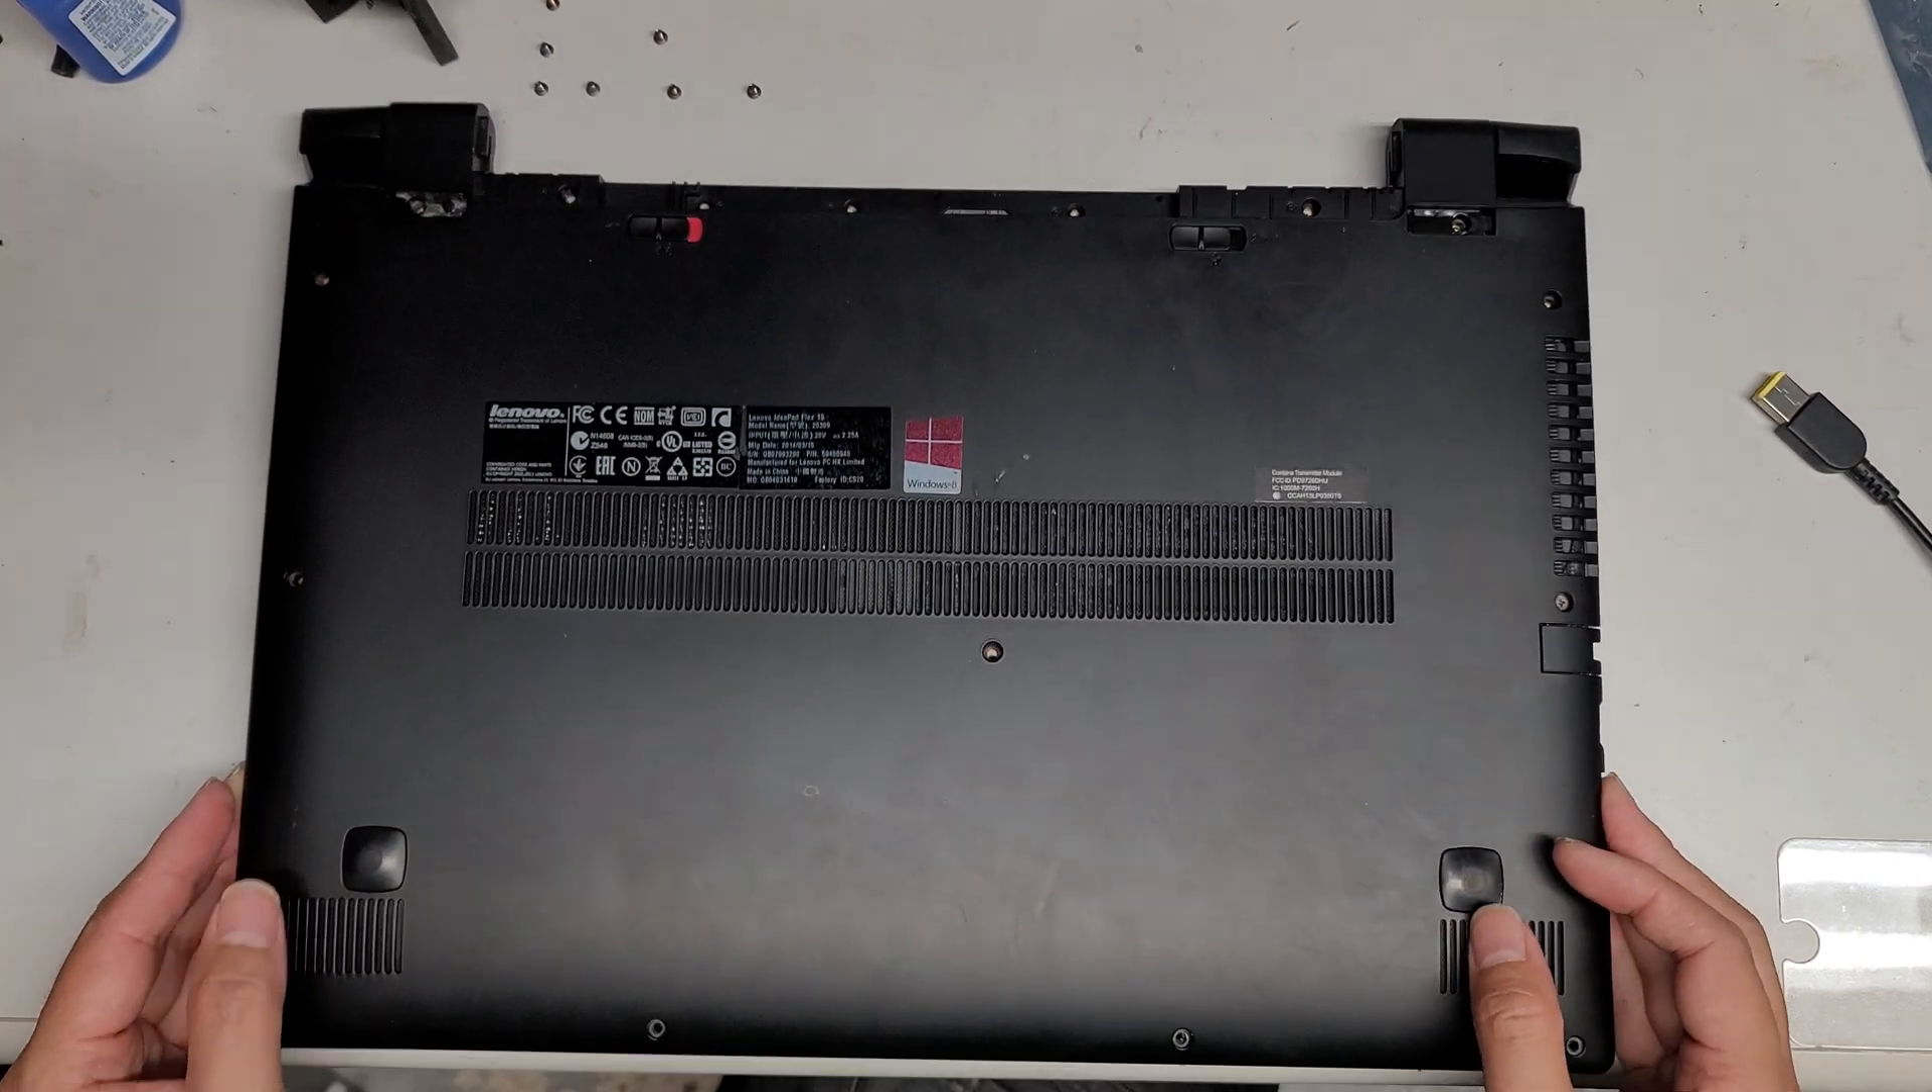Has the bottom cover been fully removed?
No.